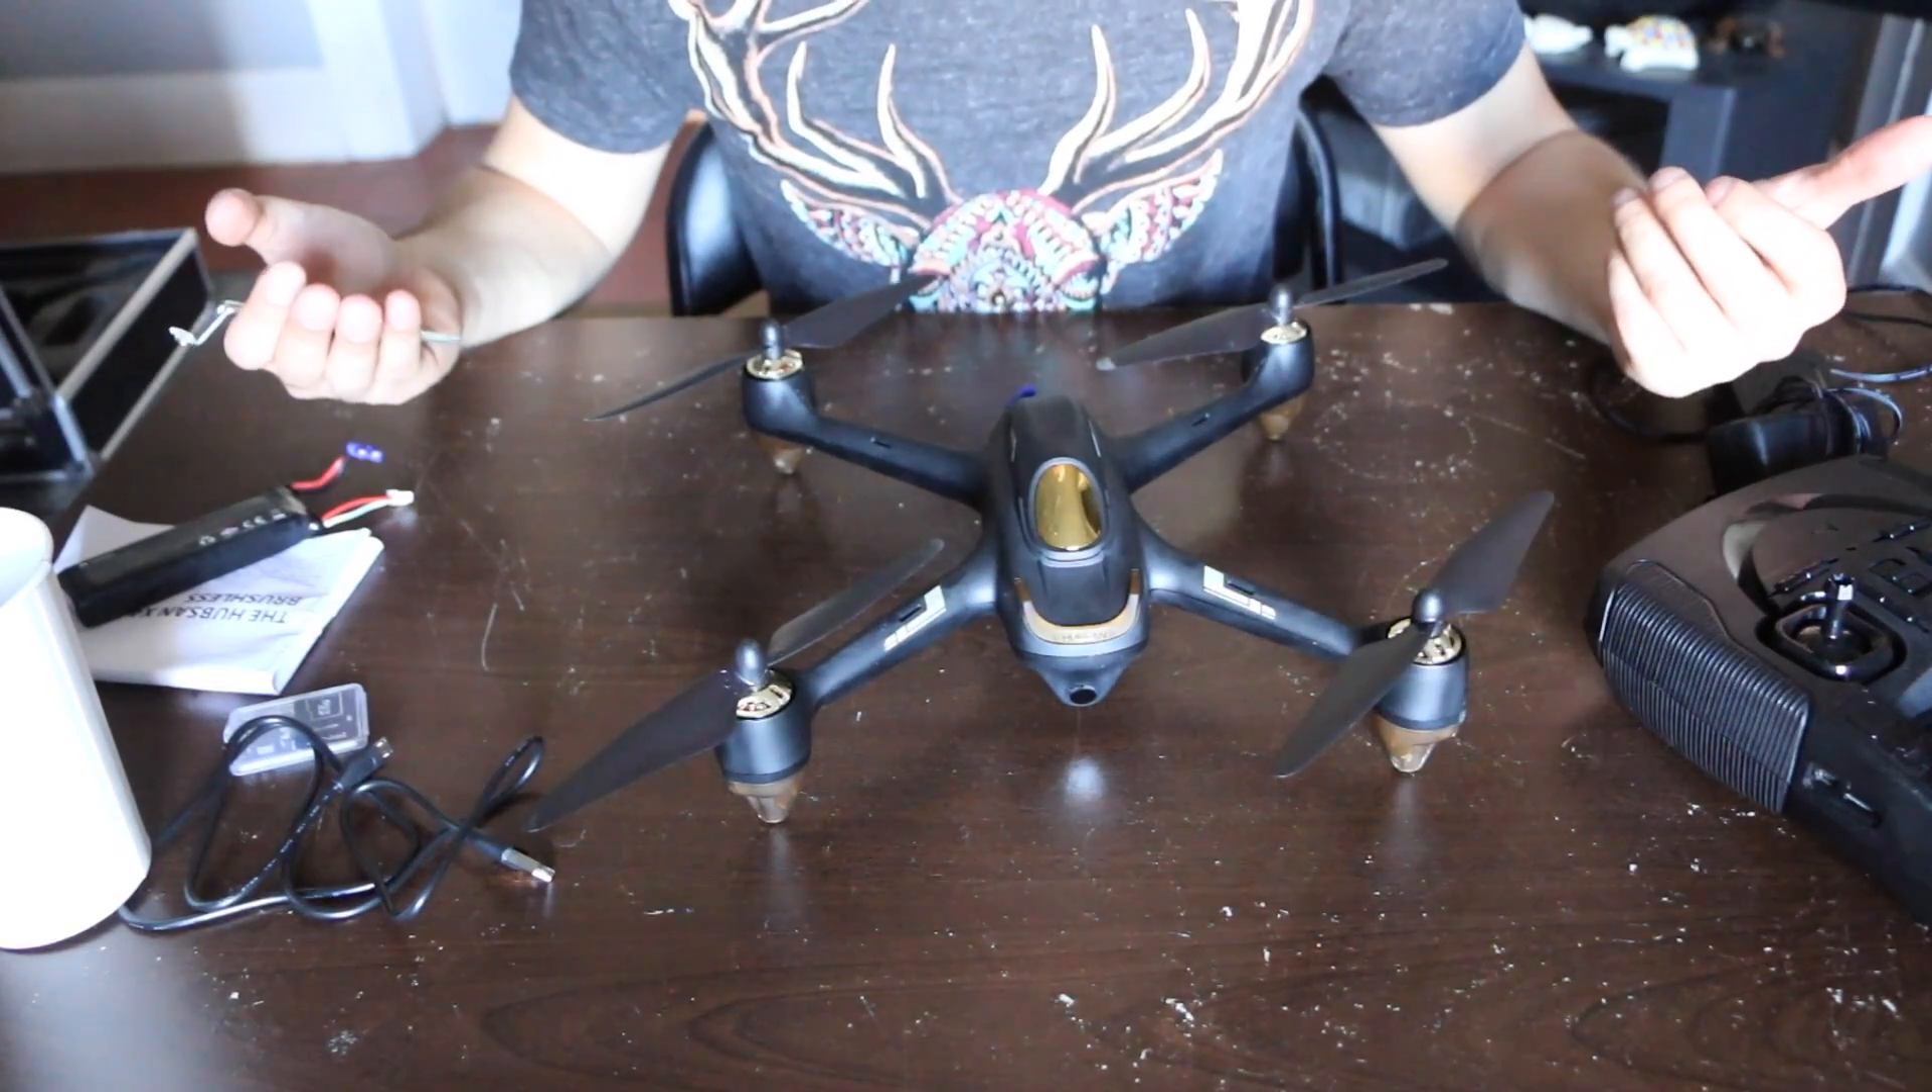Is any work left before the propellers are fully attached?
No.